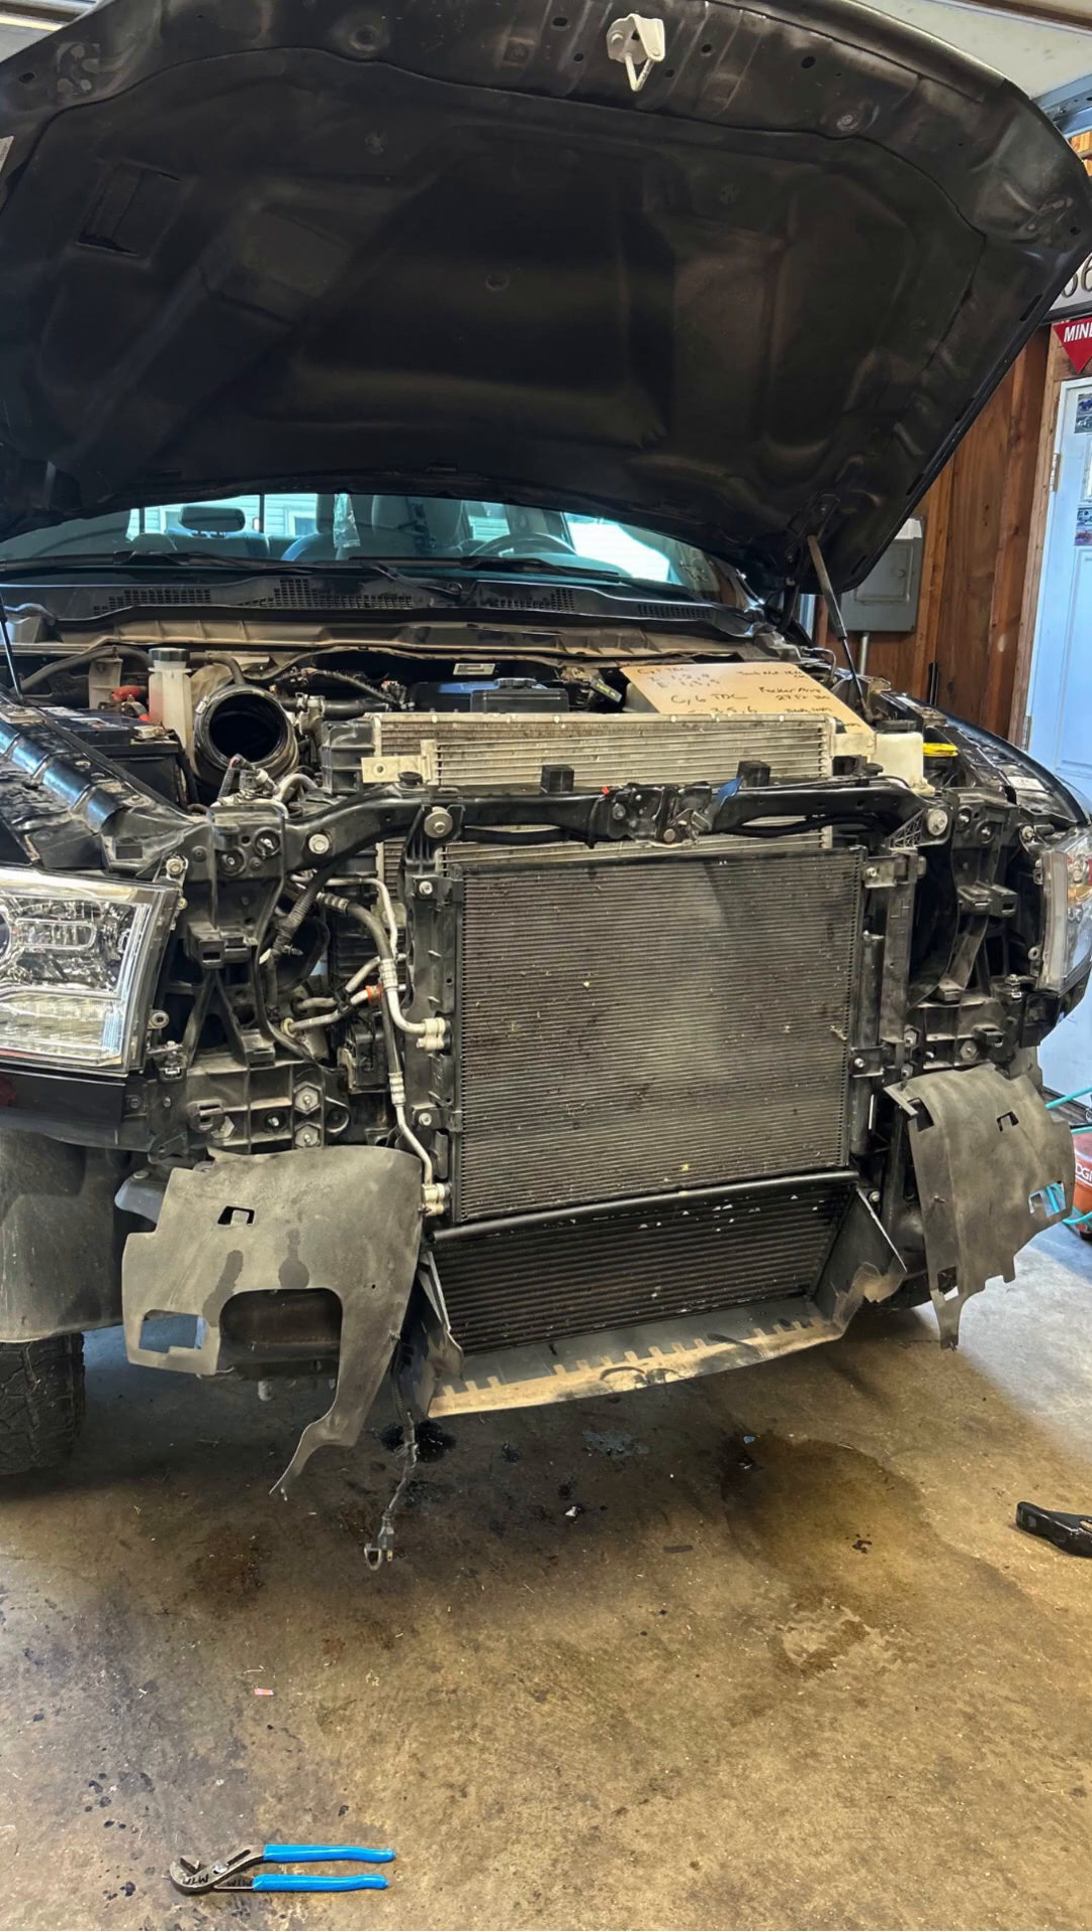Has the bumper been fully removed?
Yes.